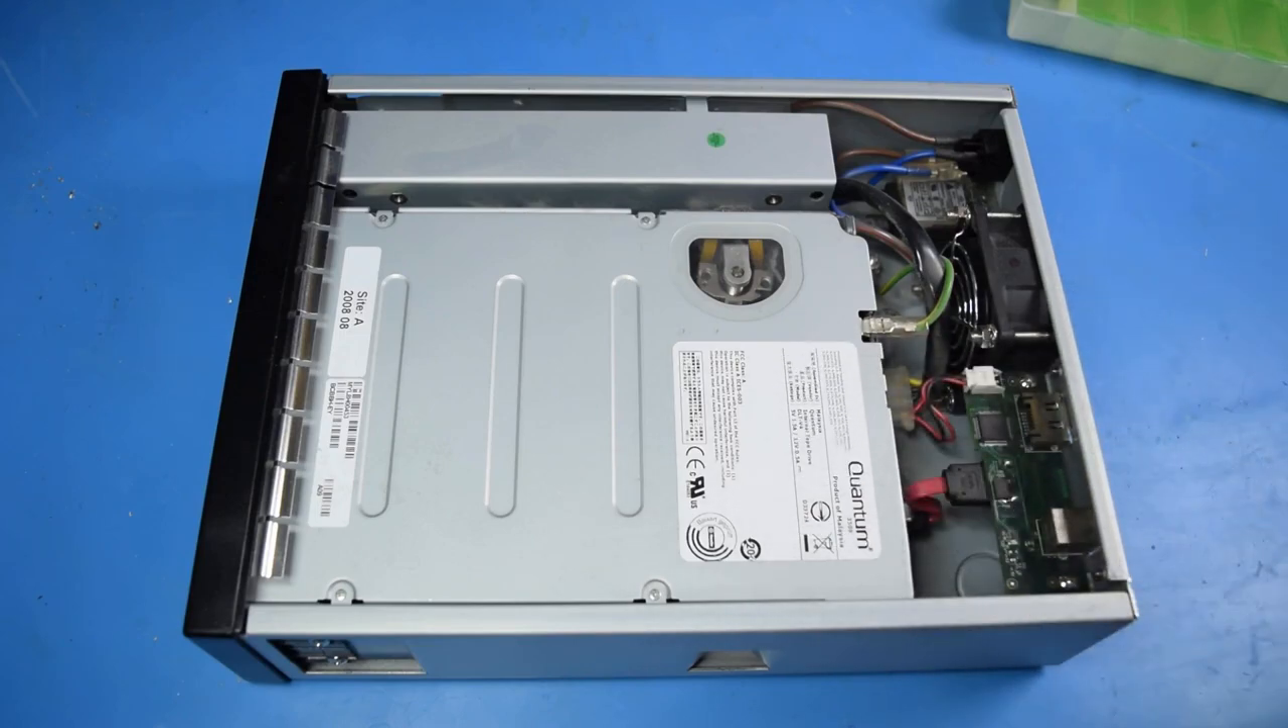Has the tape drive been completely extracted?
No.